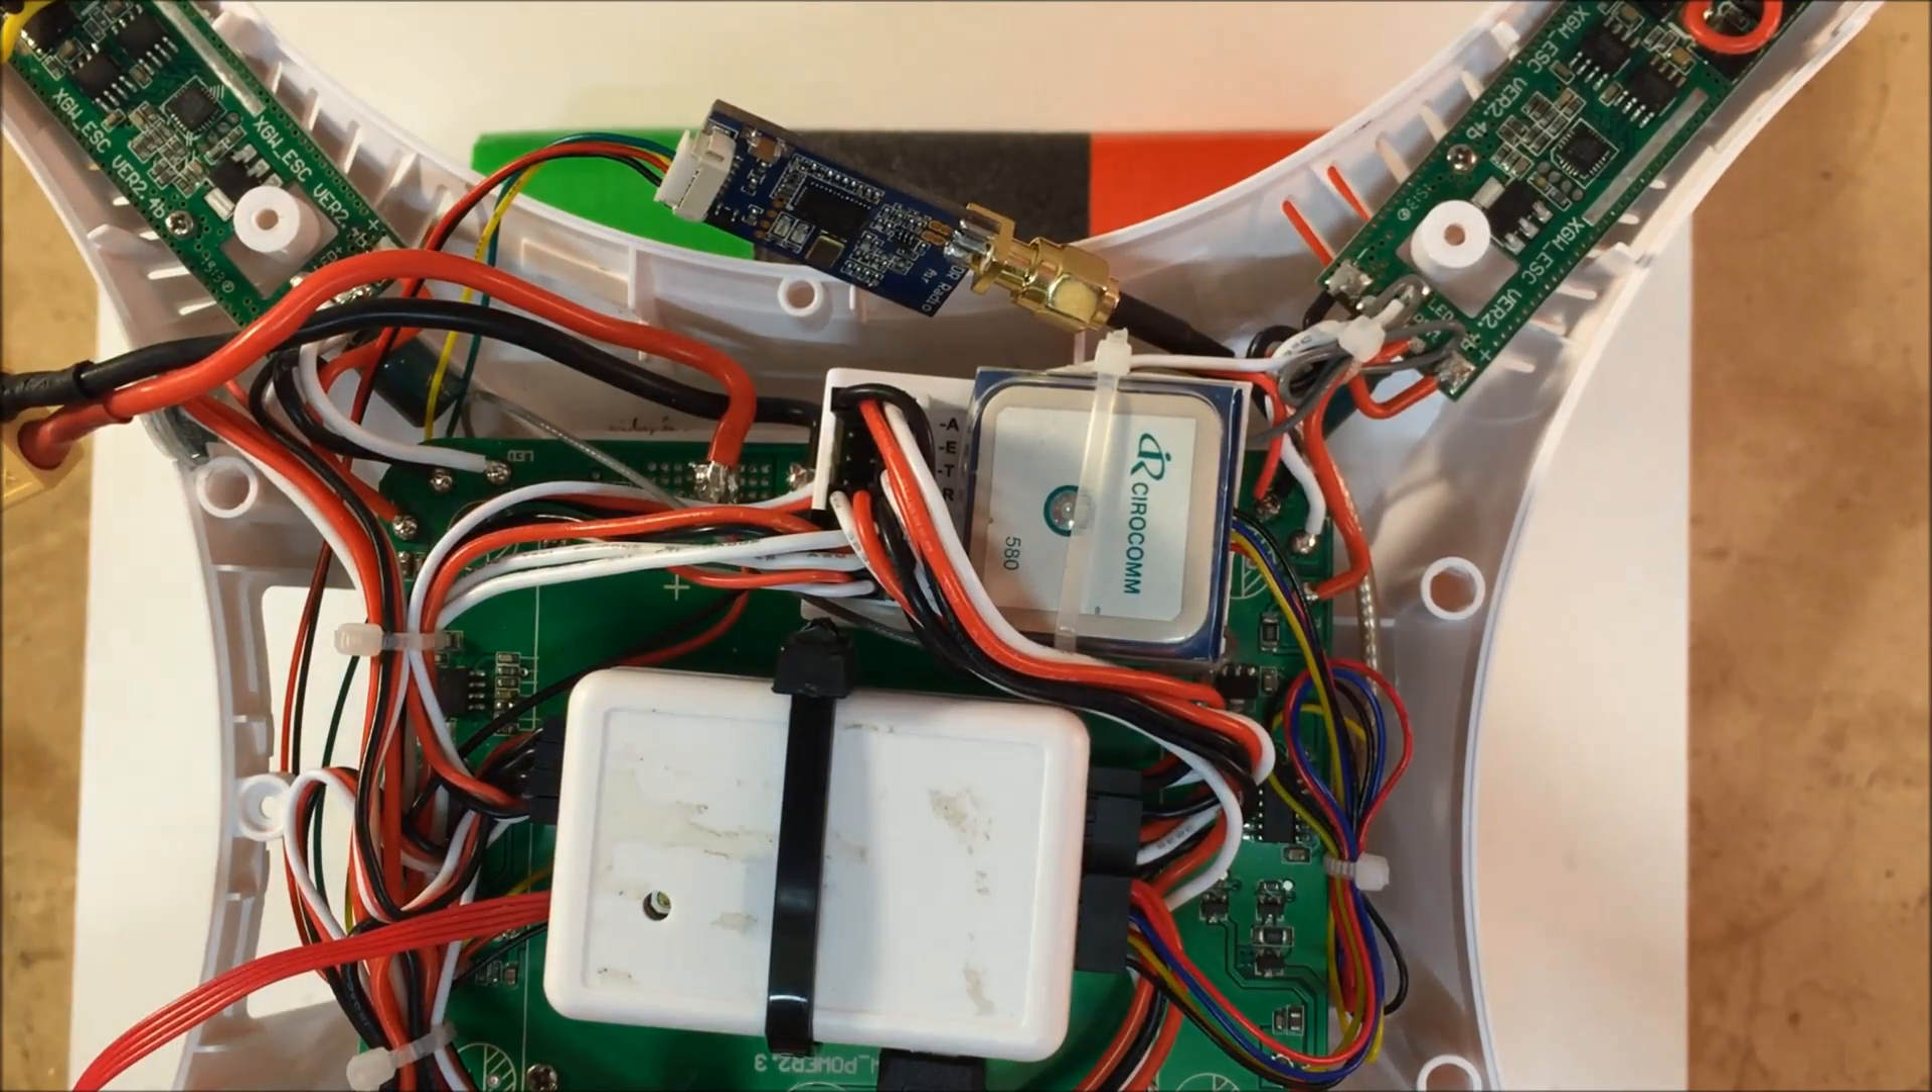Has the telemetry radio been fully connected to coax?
Yes.